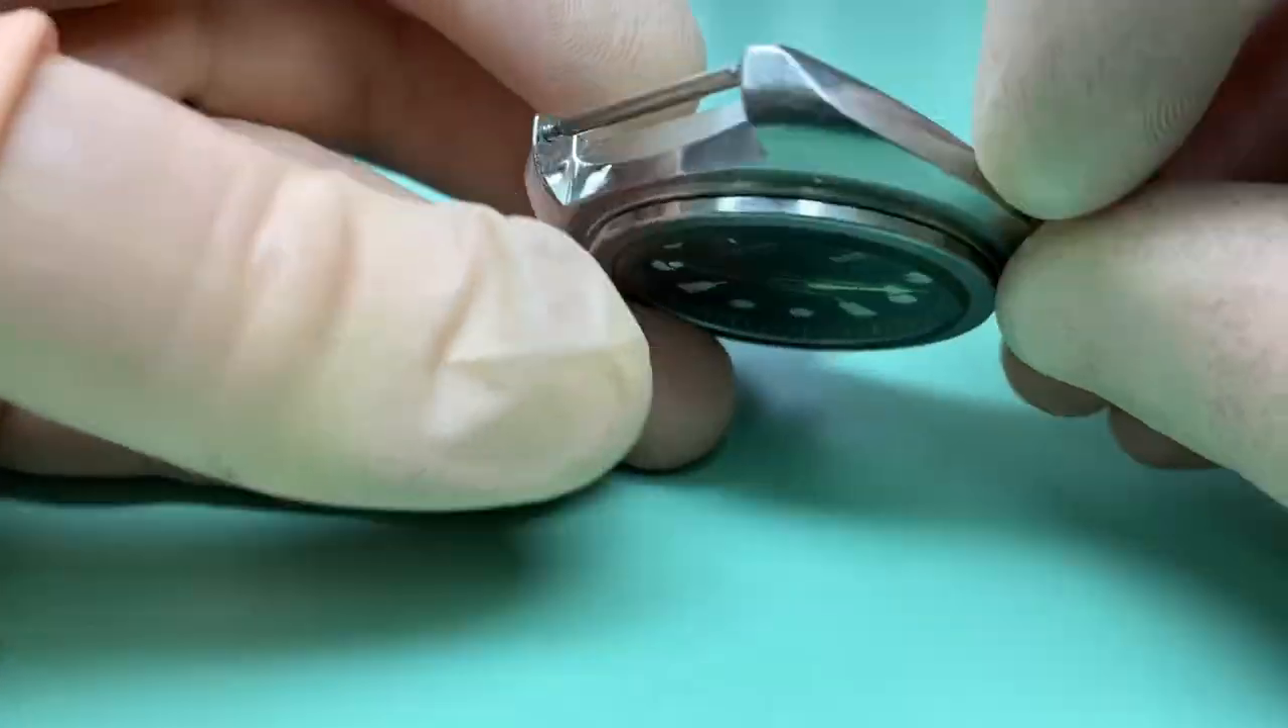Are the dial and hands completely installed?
Yes.